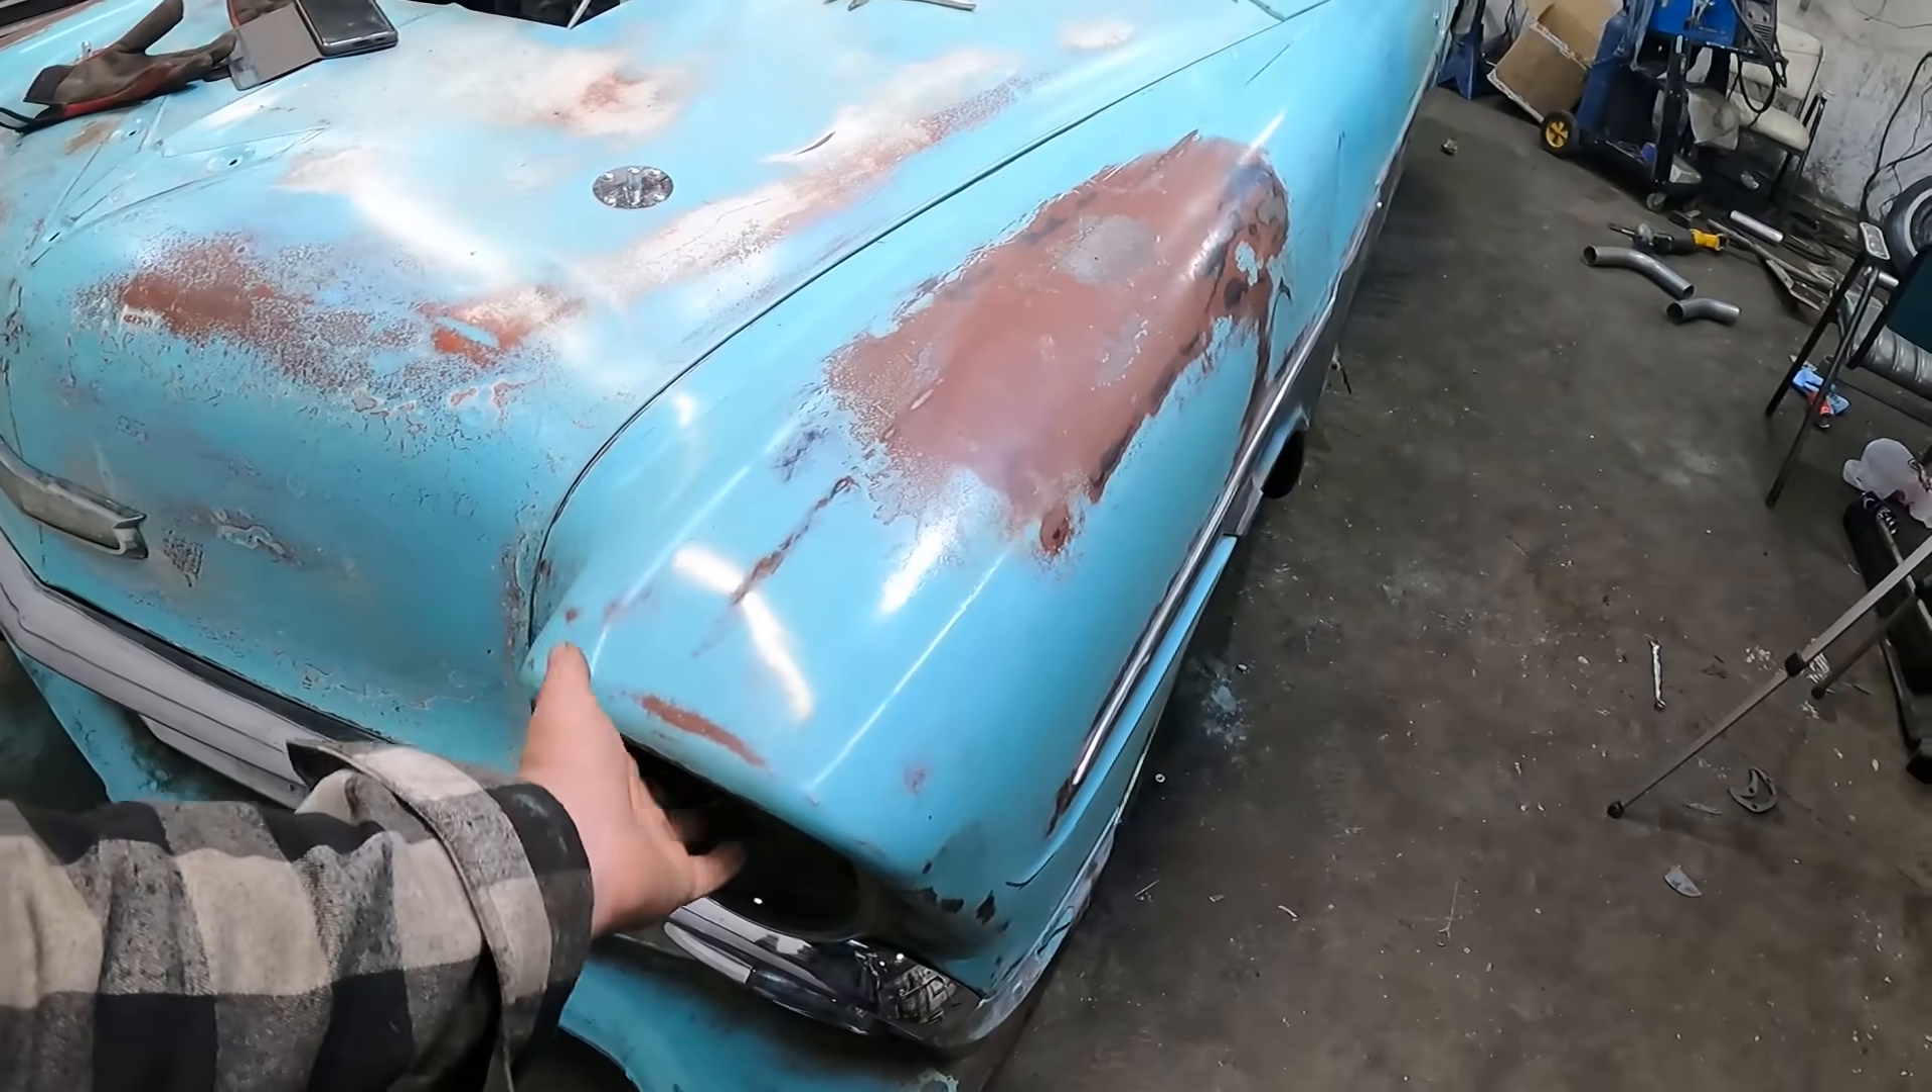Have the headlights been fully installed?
No.